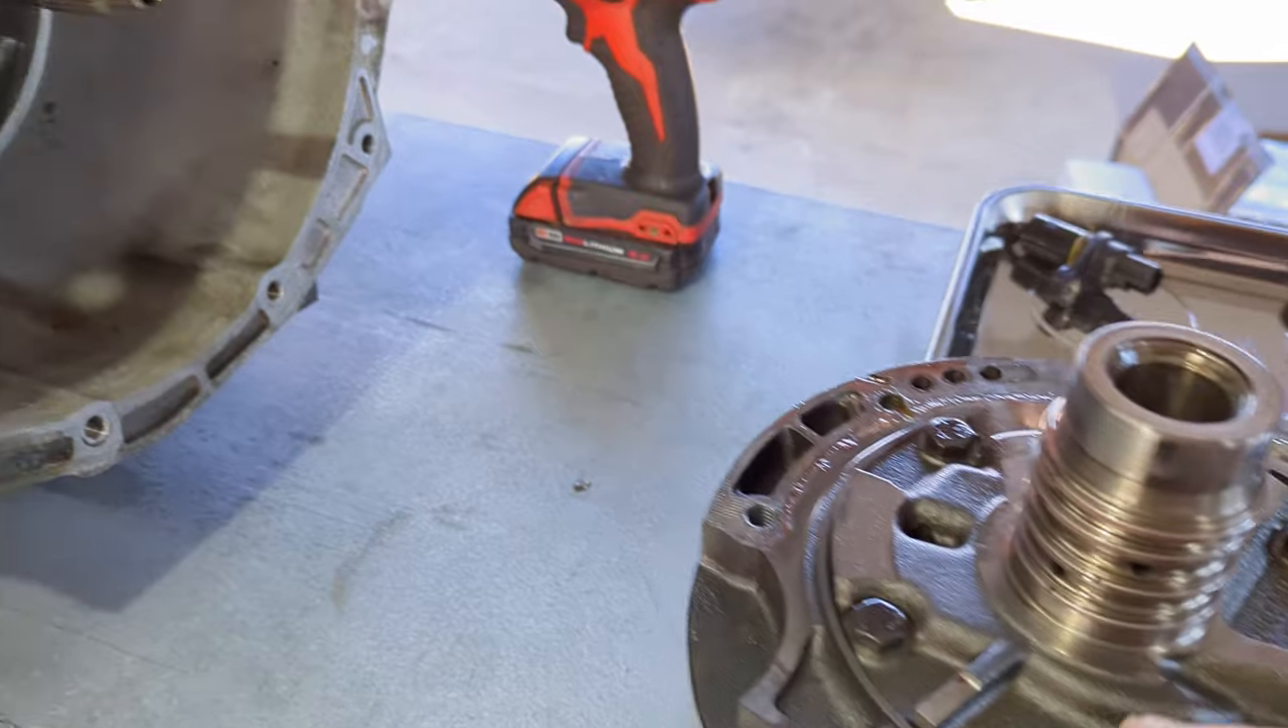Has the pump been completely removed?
Yes.